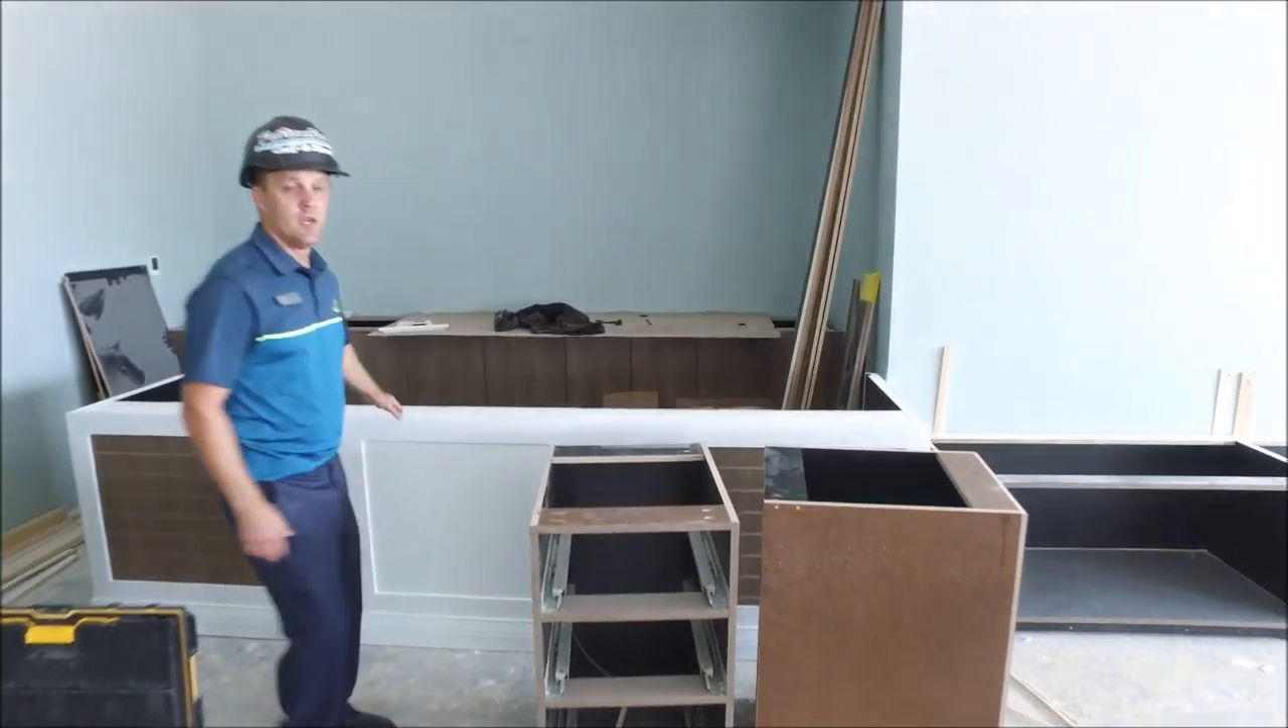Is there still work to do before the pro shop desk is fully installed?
Yes.